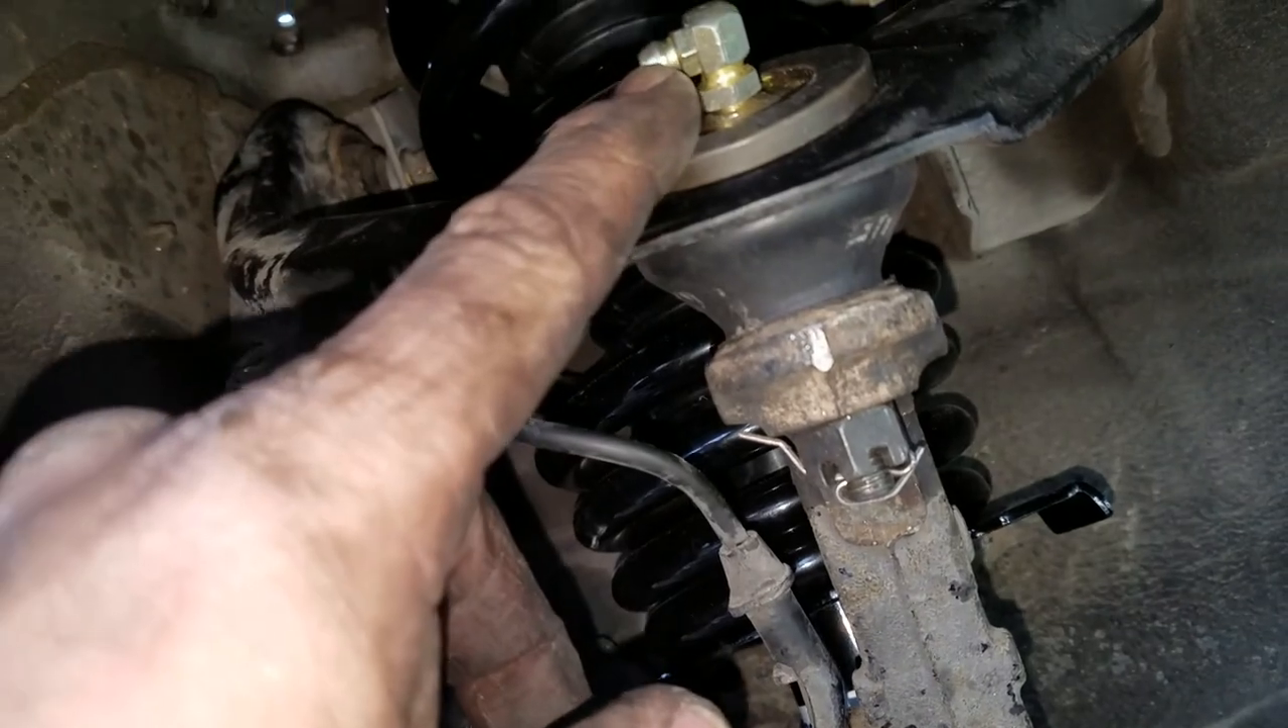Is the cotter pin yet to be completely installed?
No.